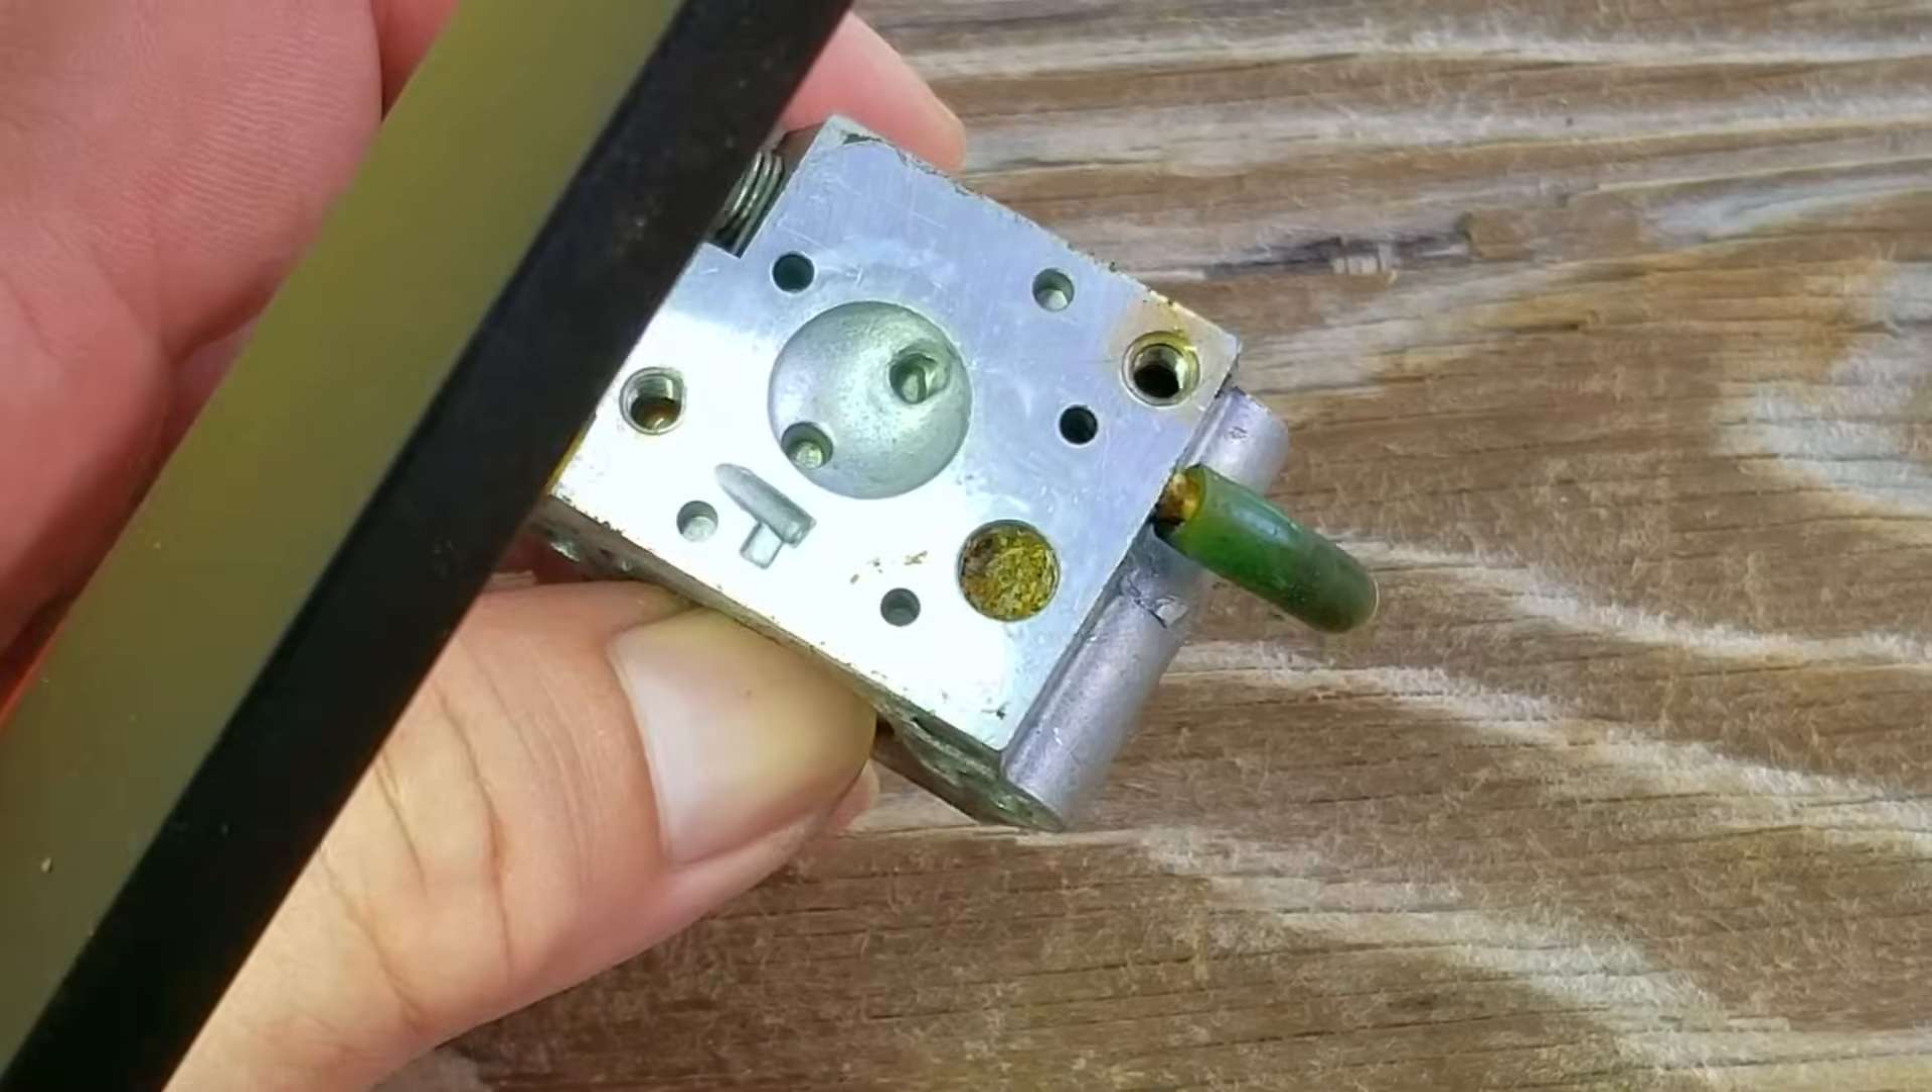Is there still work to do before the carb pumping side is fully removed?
No.